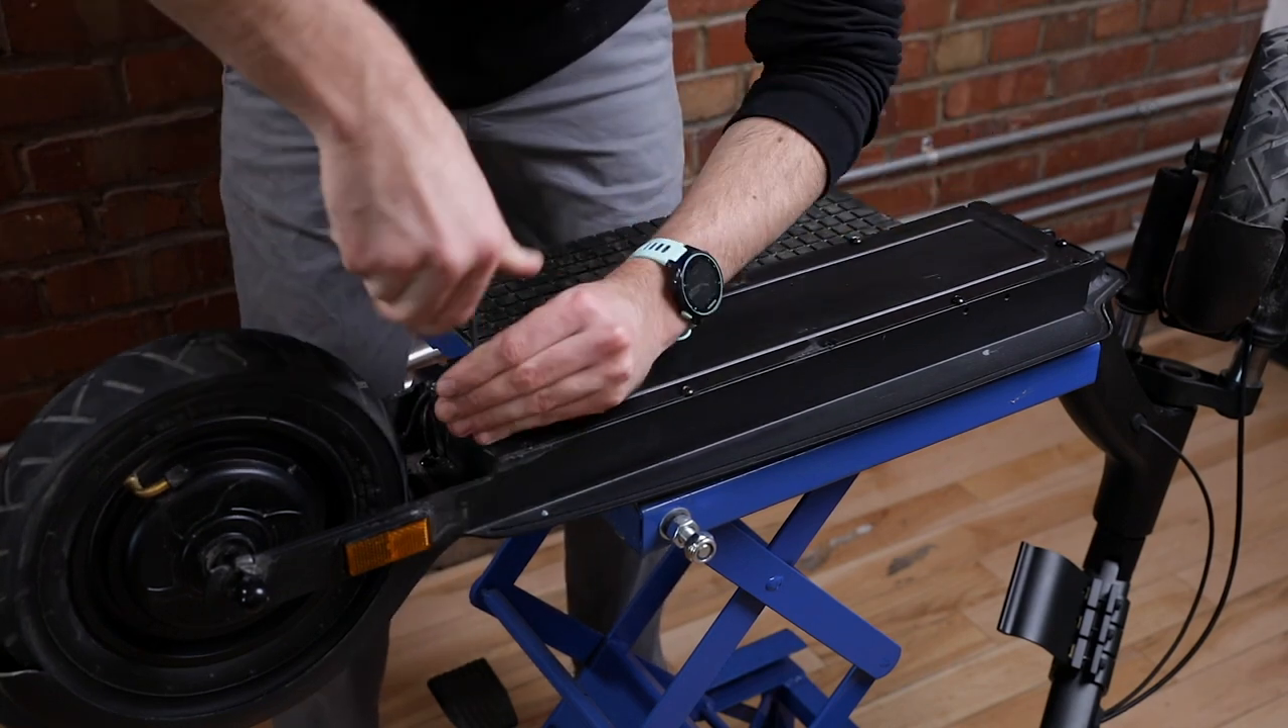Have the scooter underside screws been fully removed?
No.